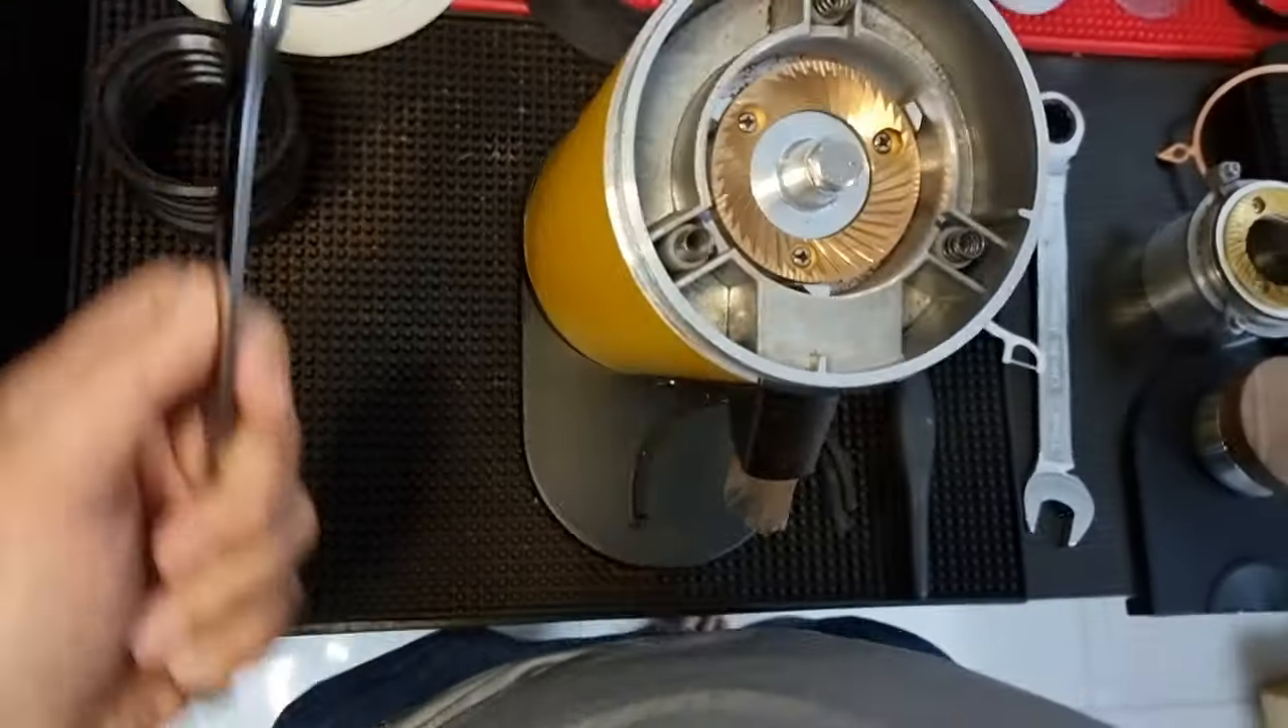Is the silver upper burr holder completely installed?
No.